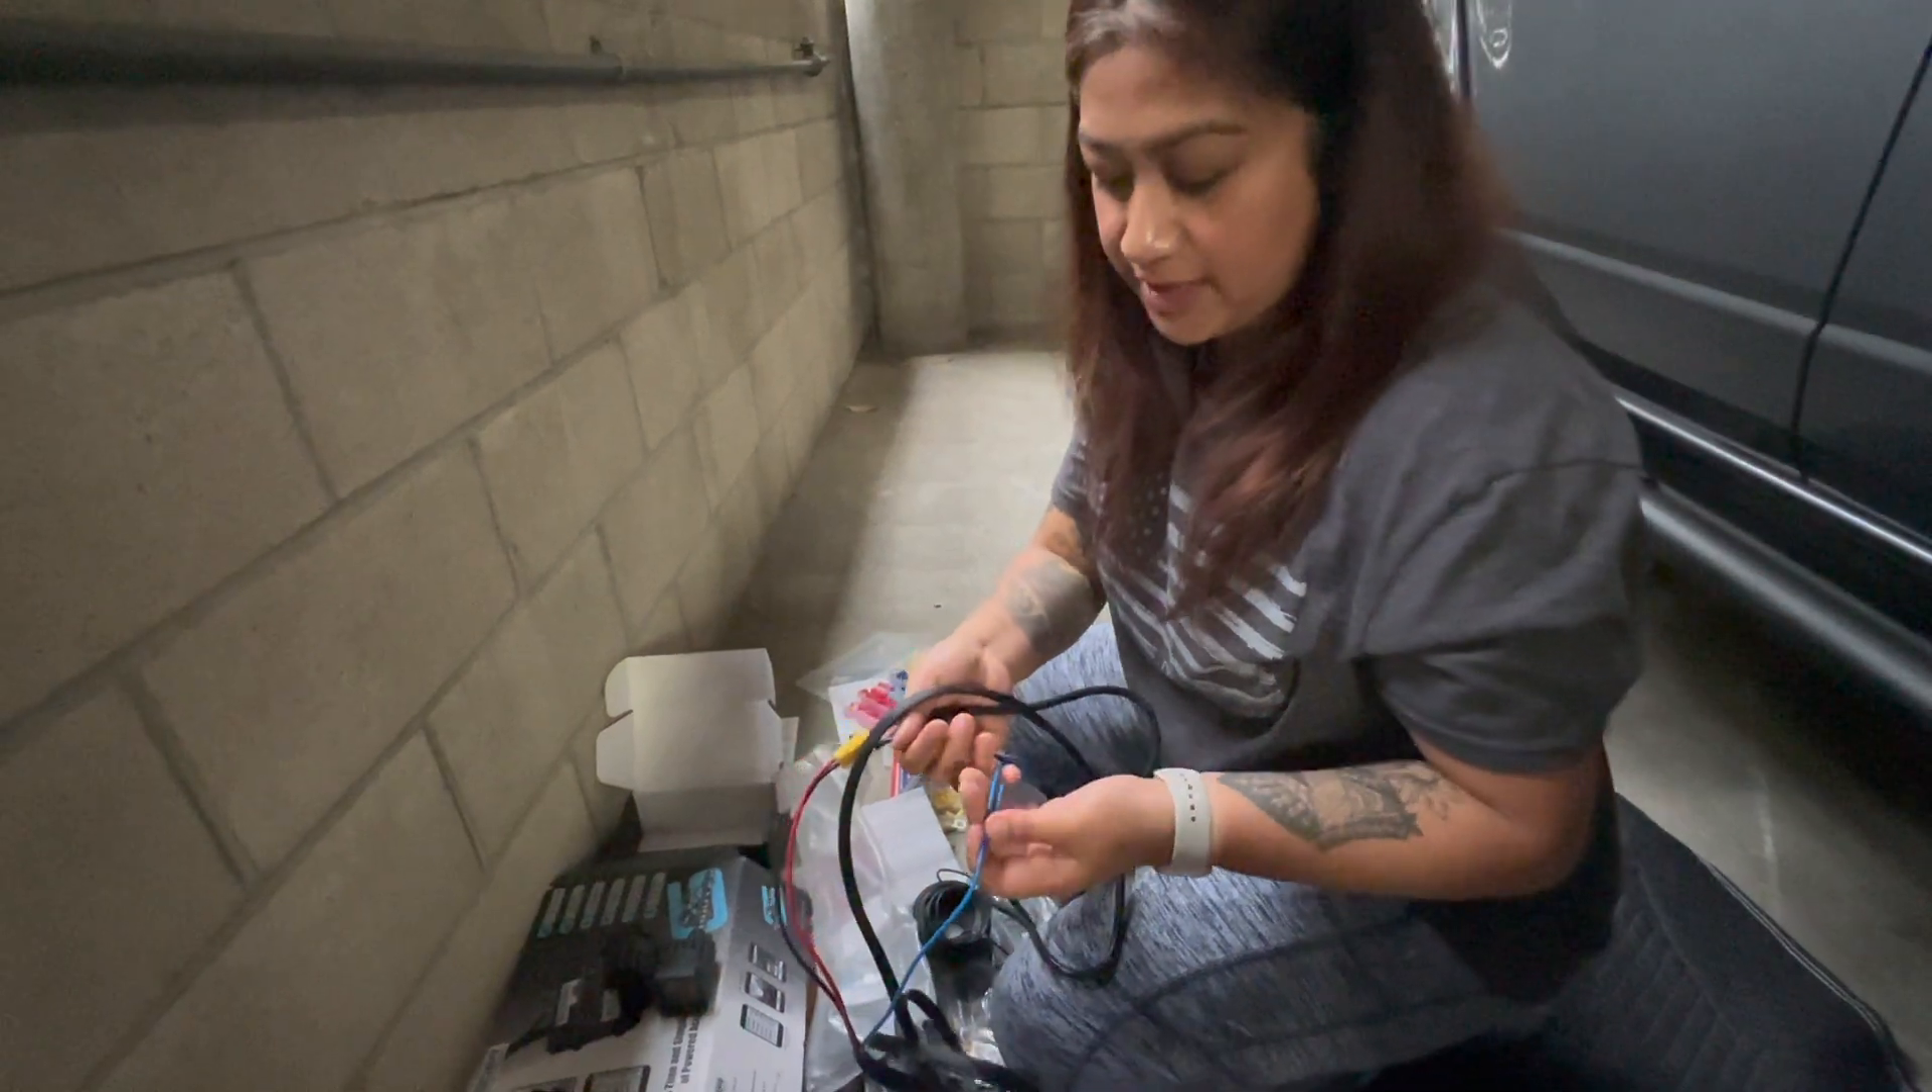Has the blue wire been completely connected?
No.